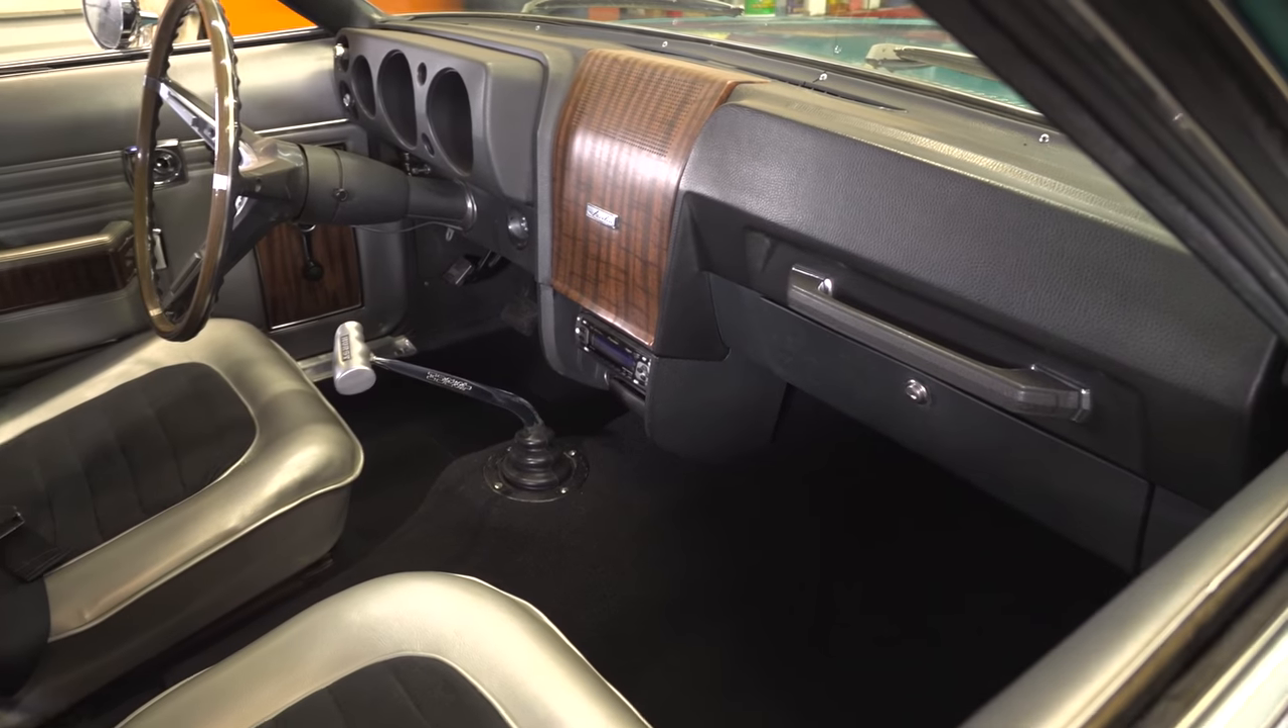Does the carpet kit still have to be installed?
No.